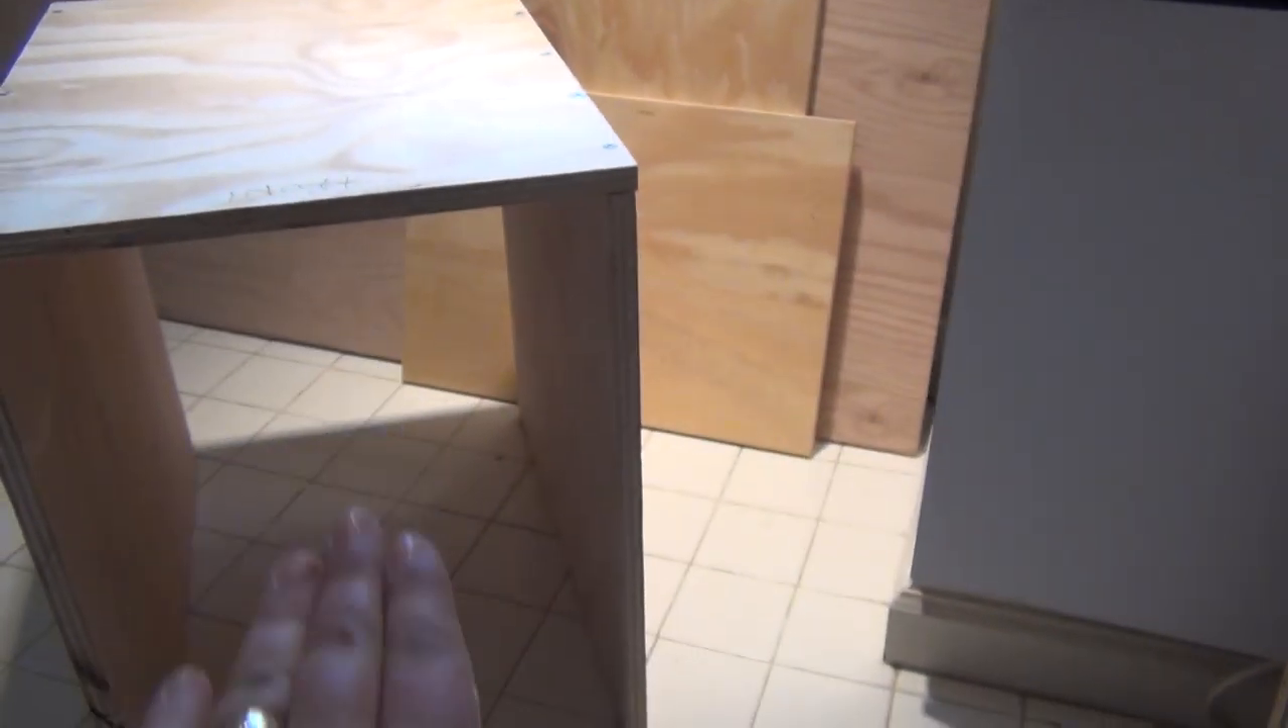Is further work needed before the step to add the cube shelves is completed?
Yes.